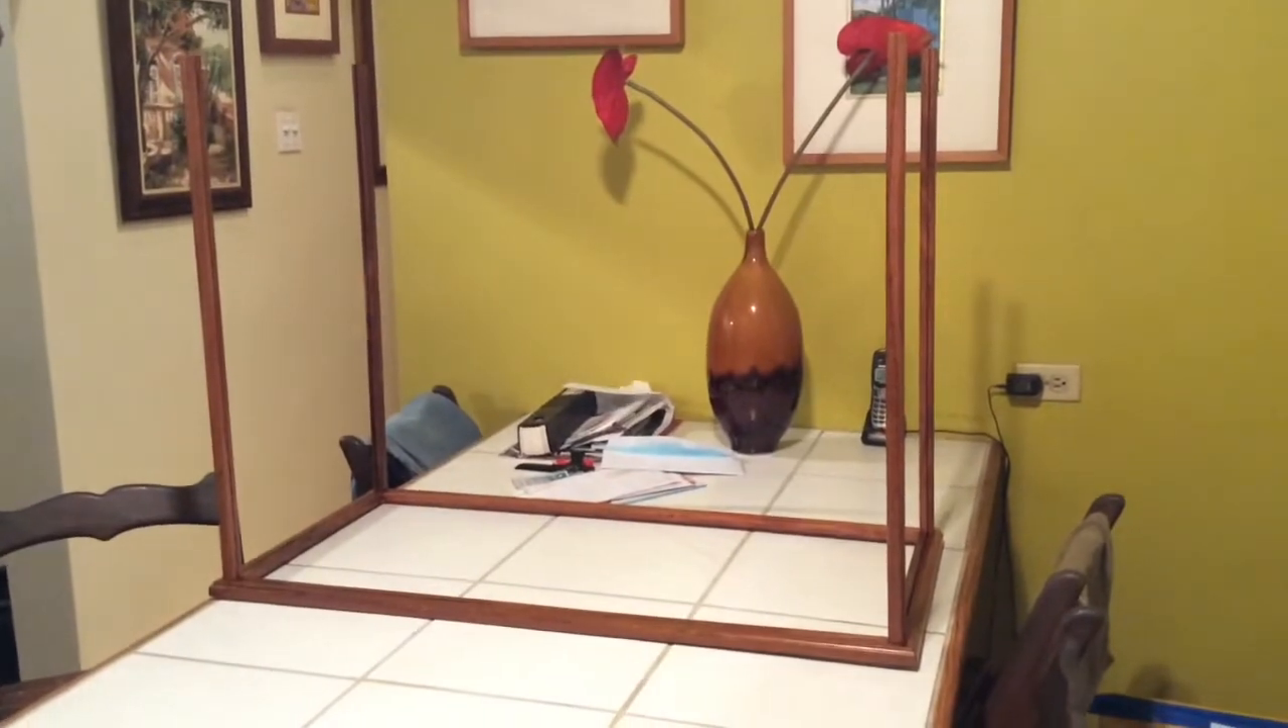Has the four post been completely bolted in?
Yes.